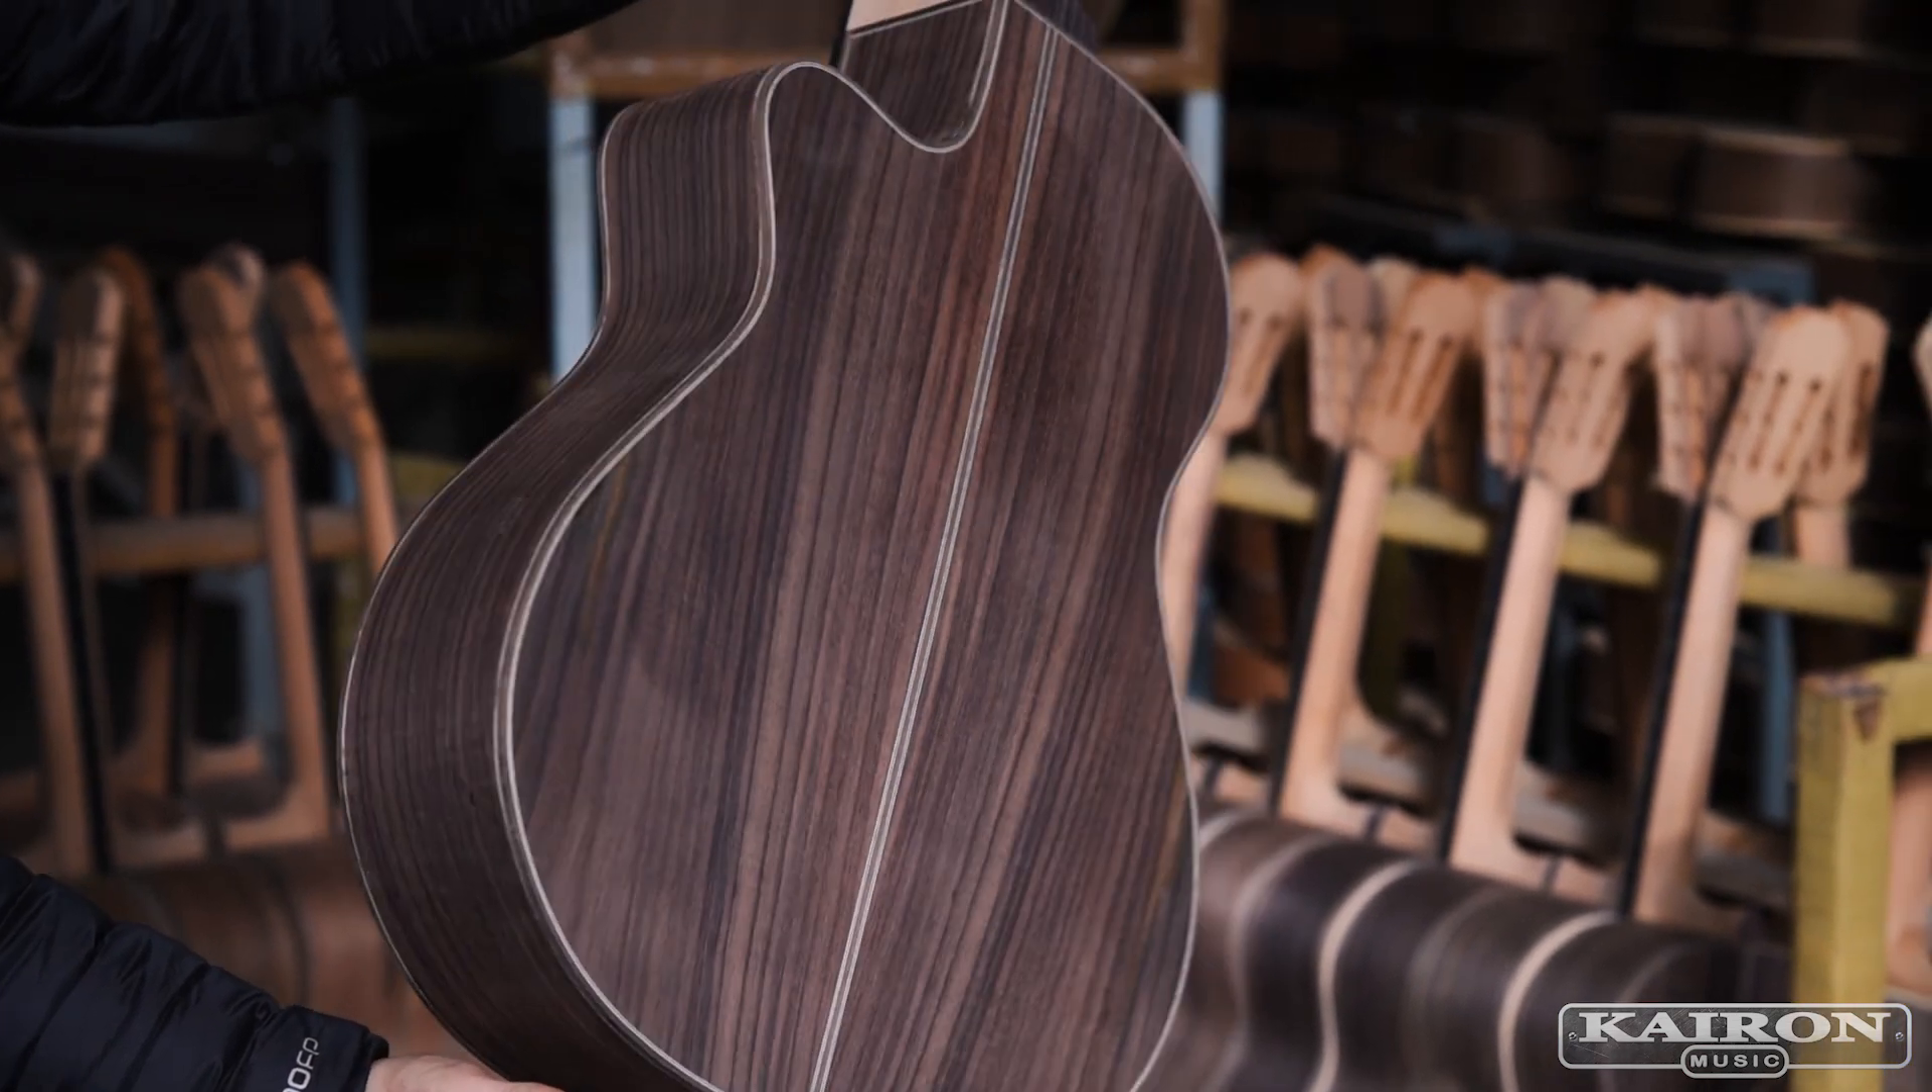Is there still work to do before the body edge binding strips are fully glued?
No.